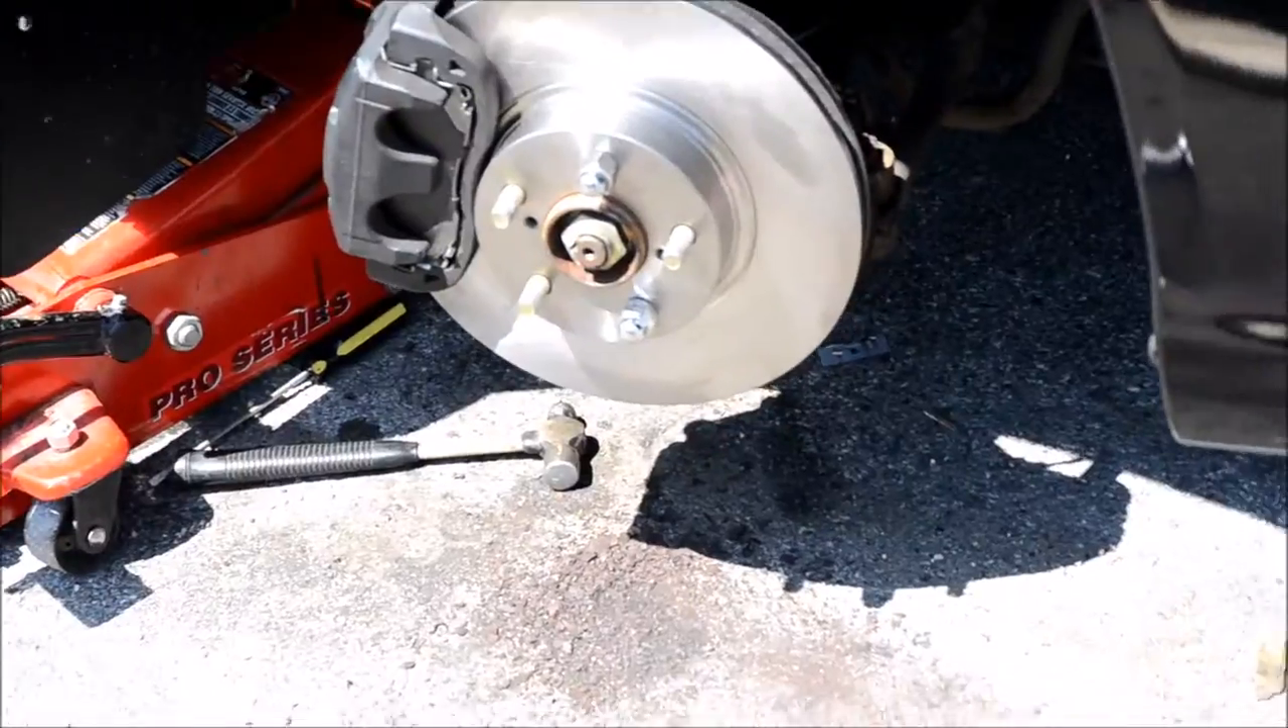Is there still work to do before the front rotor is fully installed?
No.